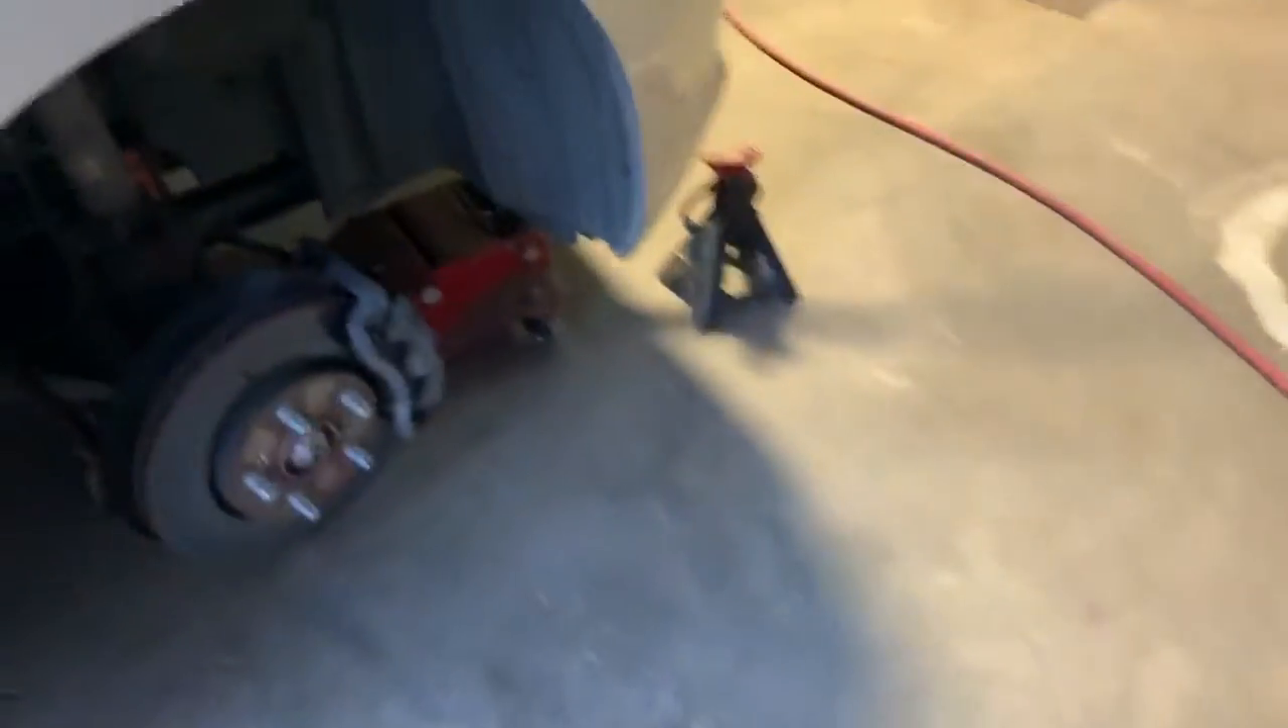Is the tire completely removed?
Yes.